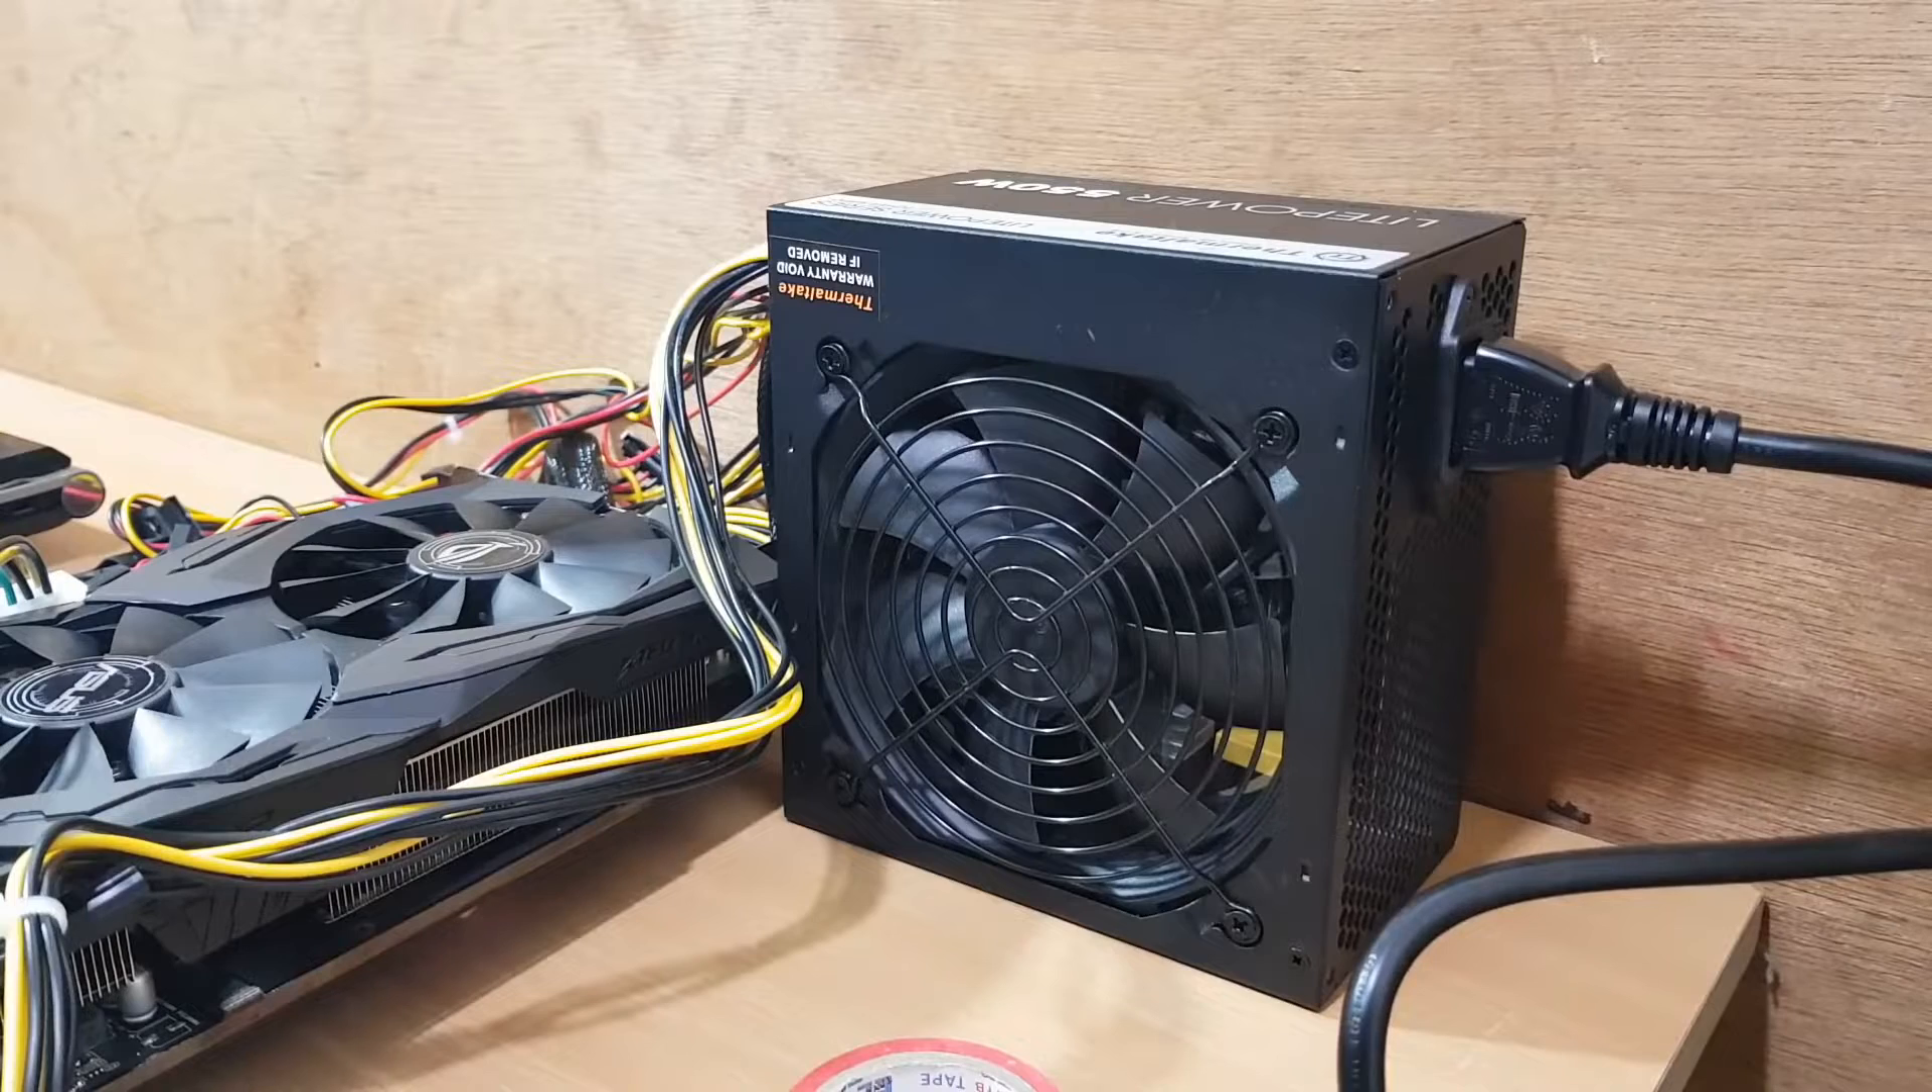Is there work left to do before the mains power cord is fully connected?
No.